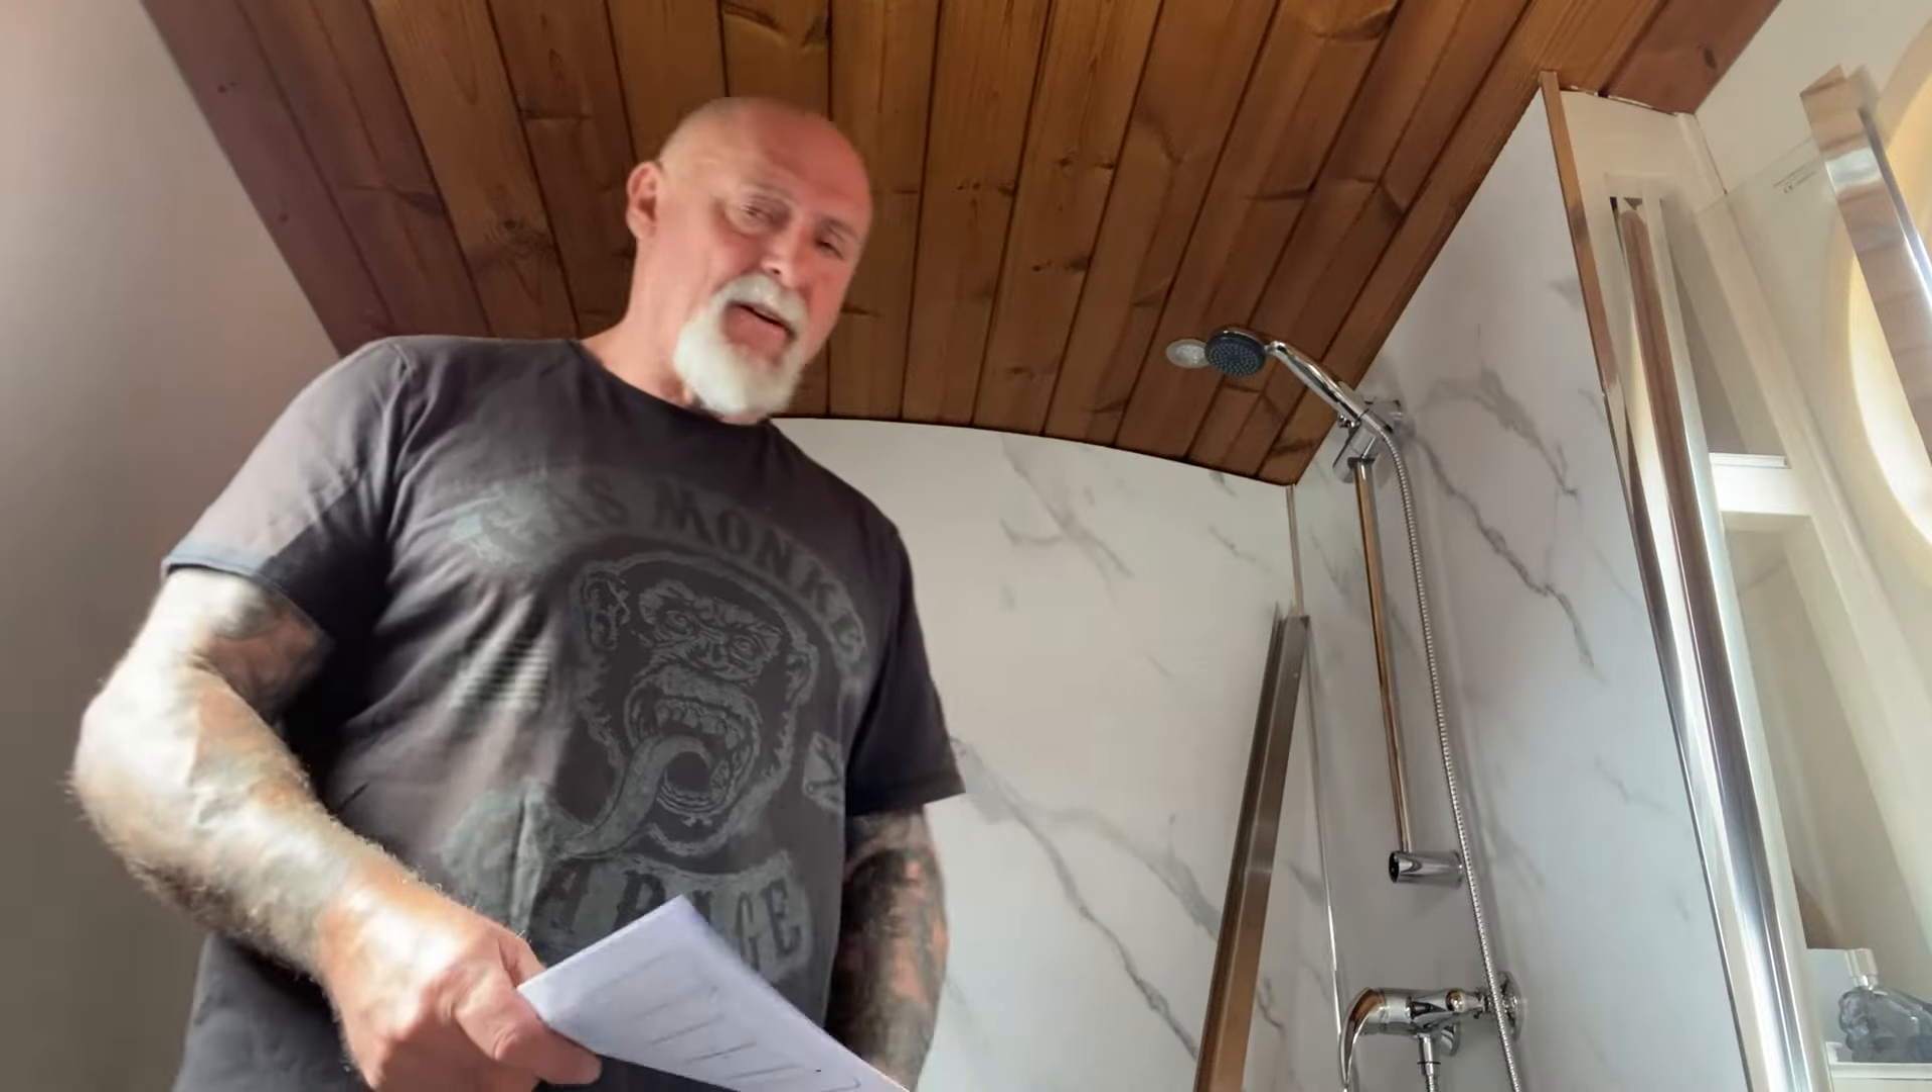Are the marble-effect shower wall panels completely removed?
No.